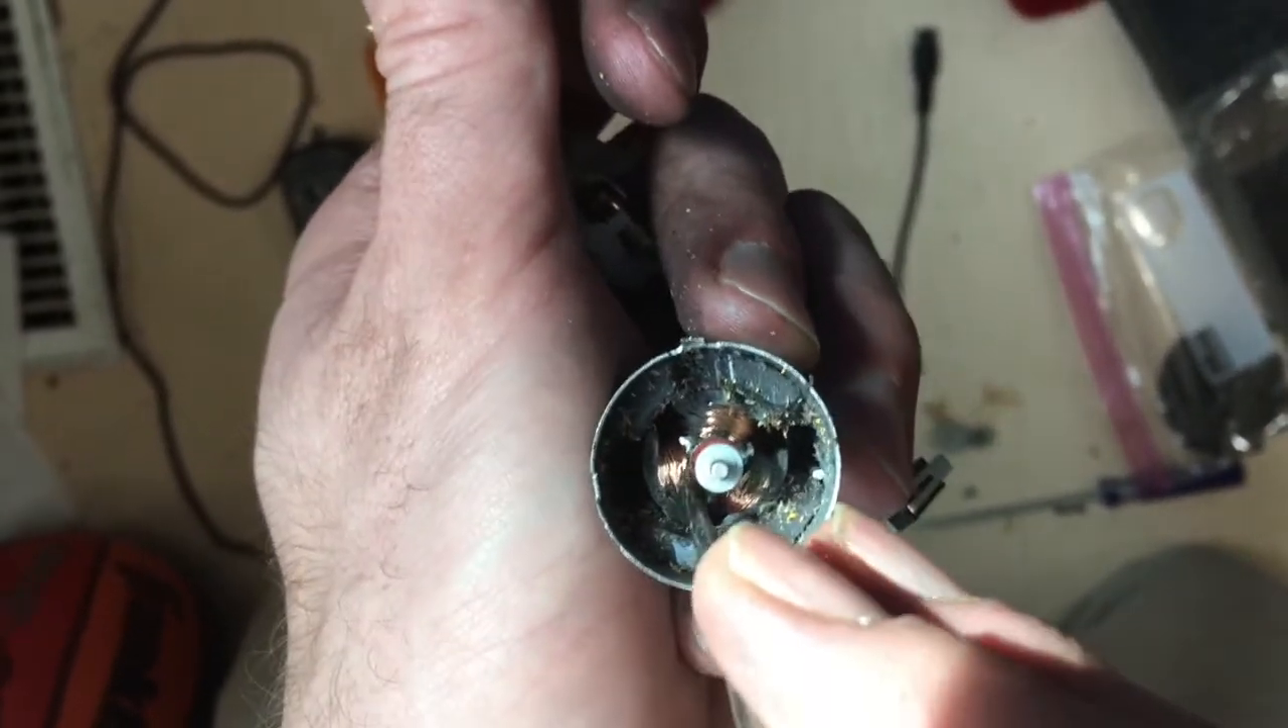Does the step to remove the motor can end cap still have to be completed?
No.